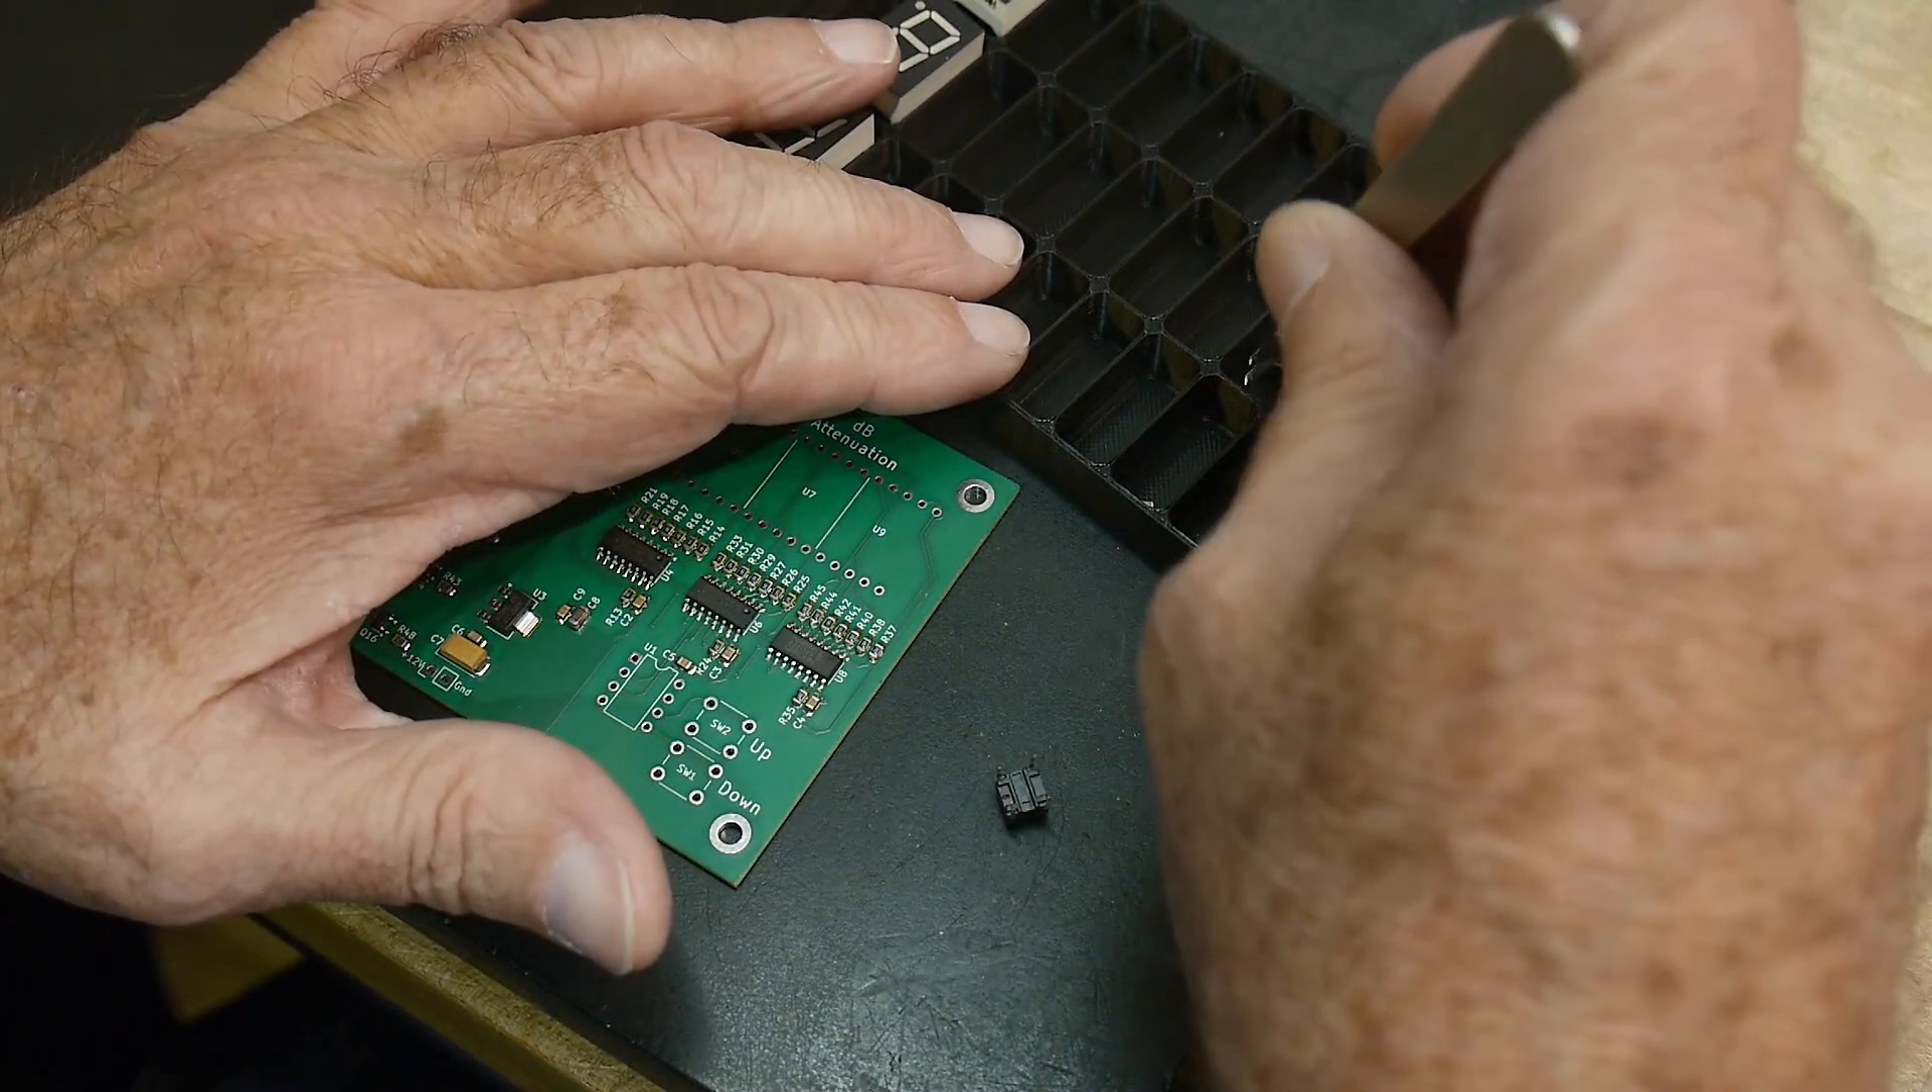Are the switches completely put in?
No.